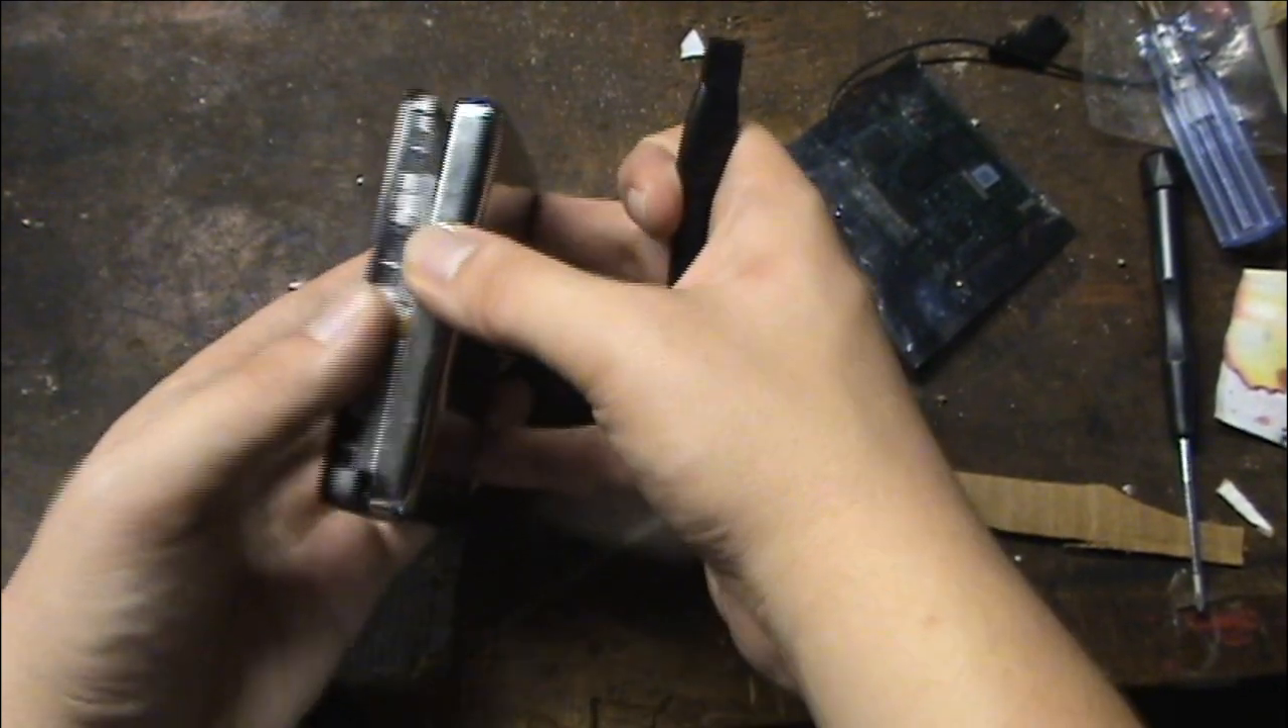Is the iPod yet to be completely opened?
Yes.